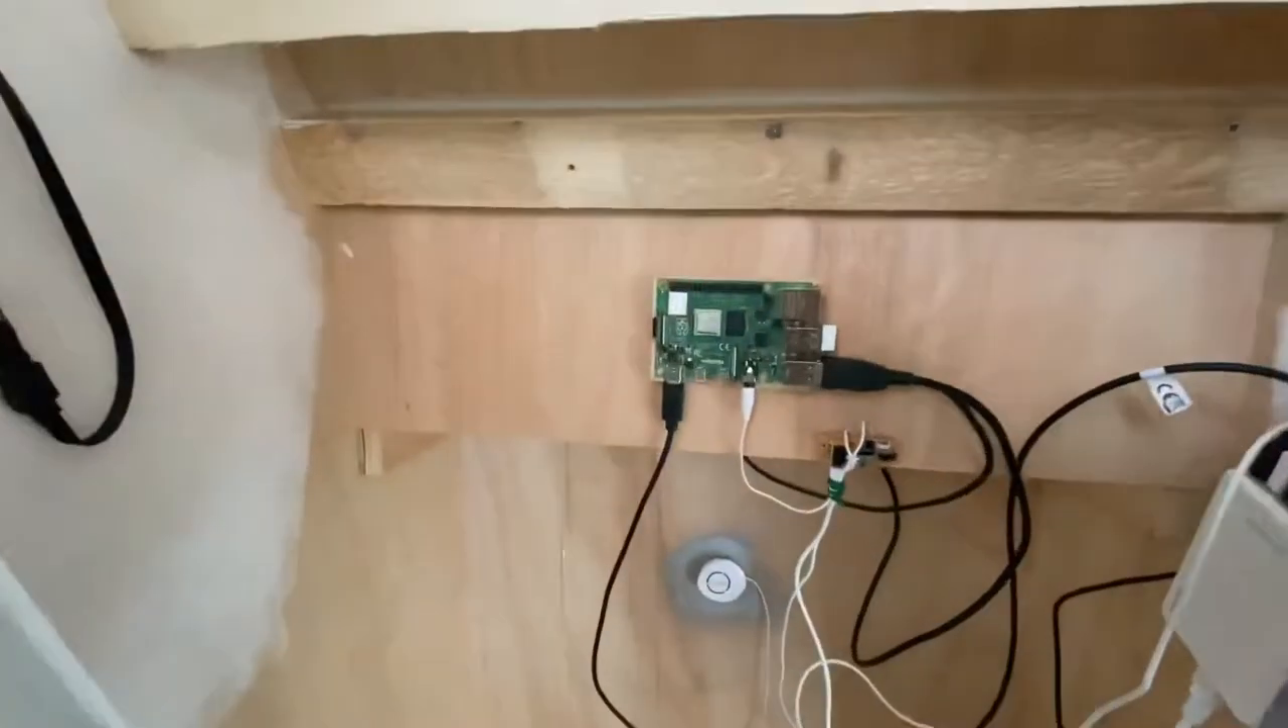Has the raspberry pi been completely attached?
Yes.